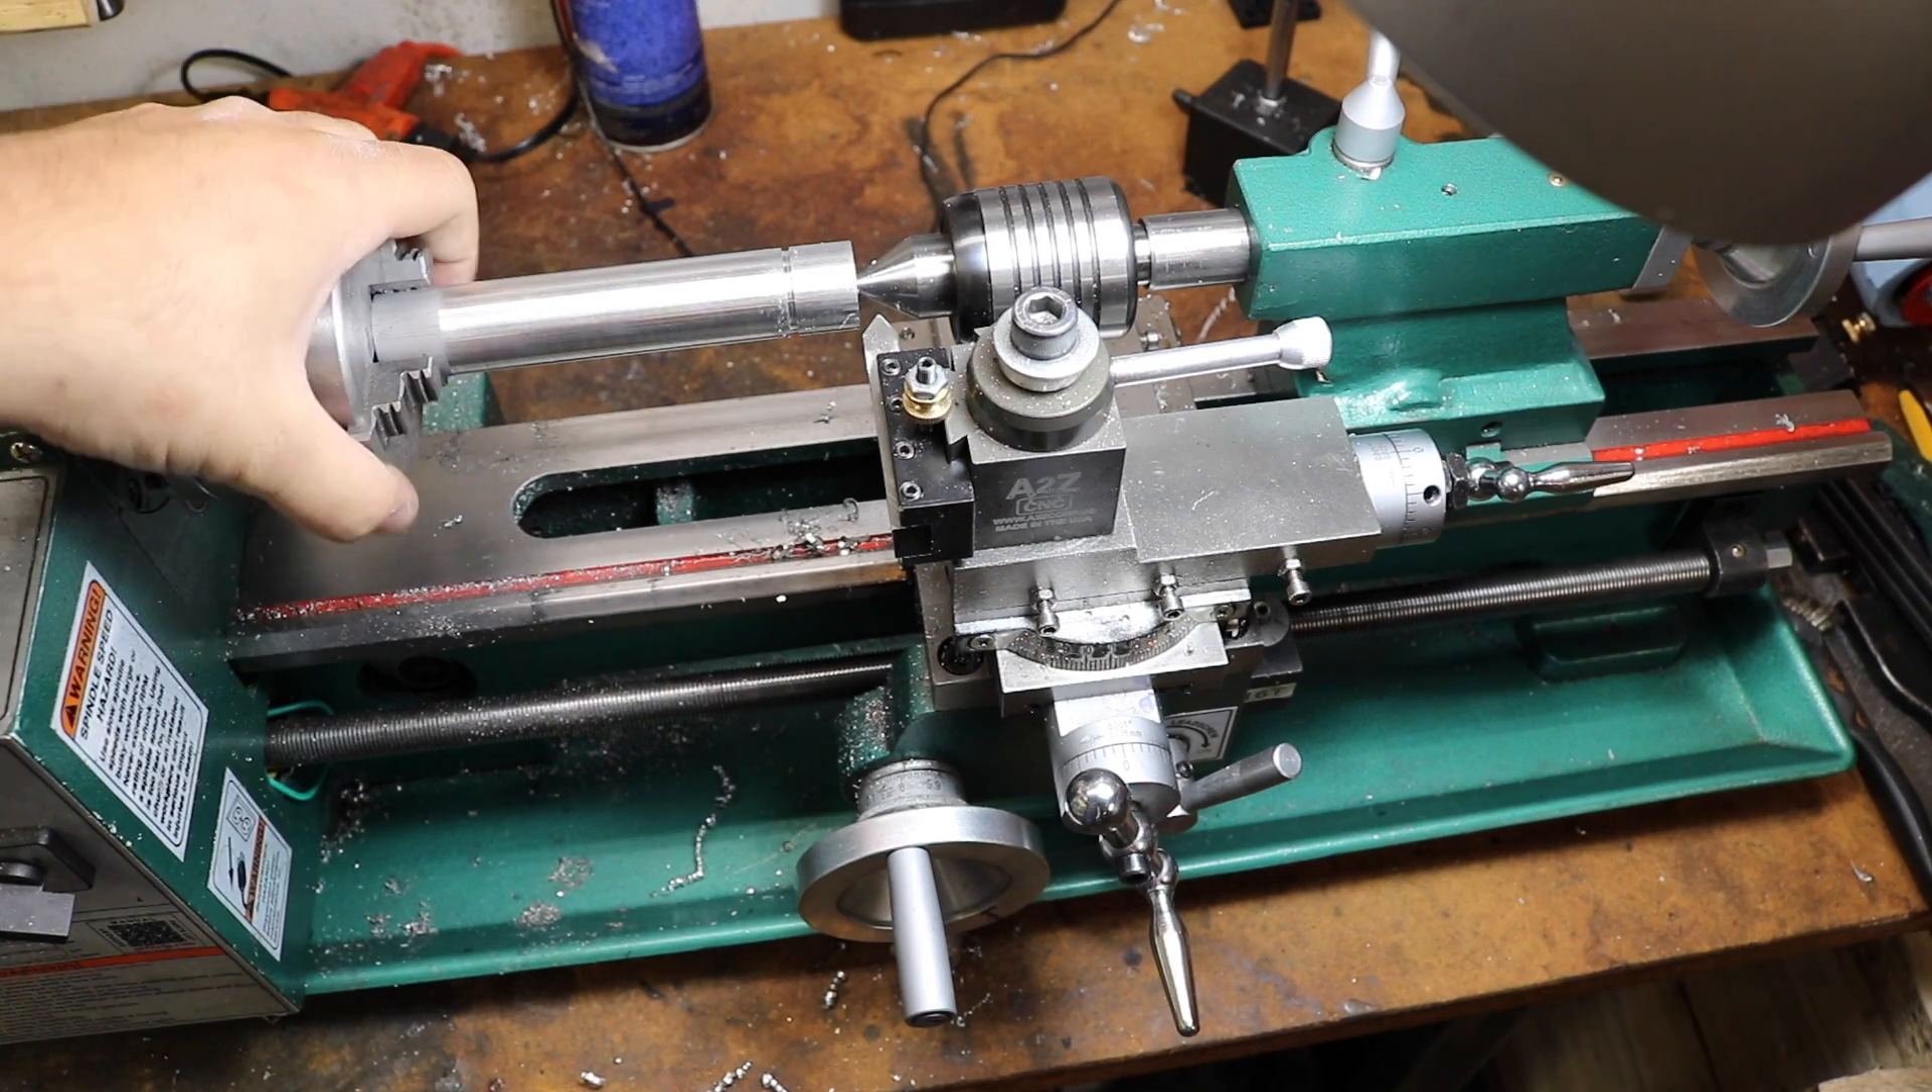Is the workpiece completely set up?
Yes.